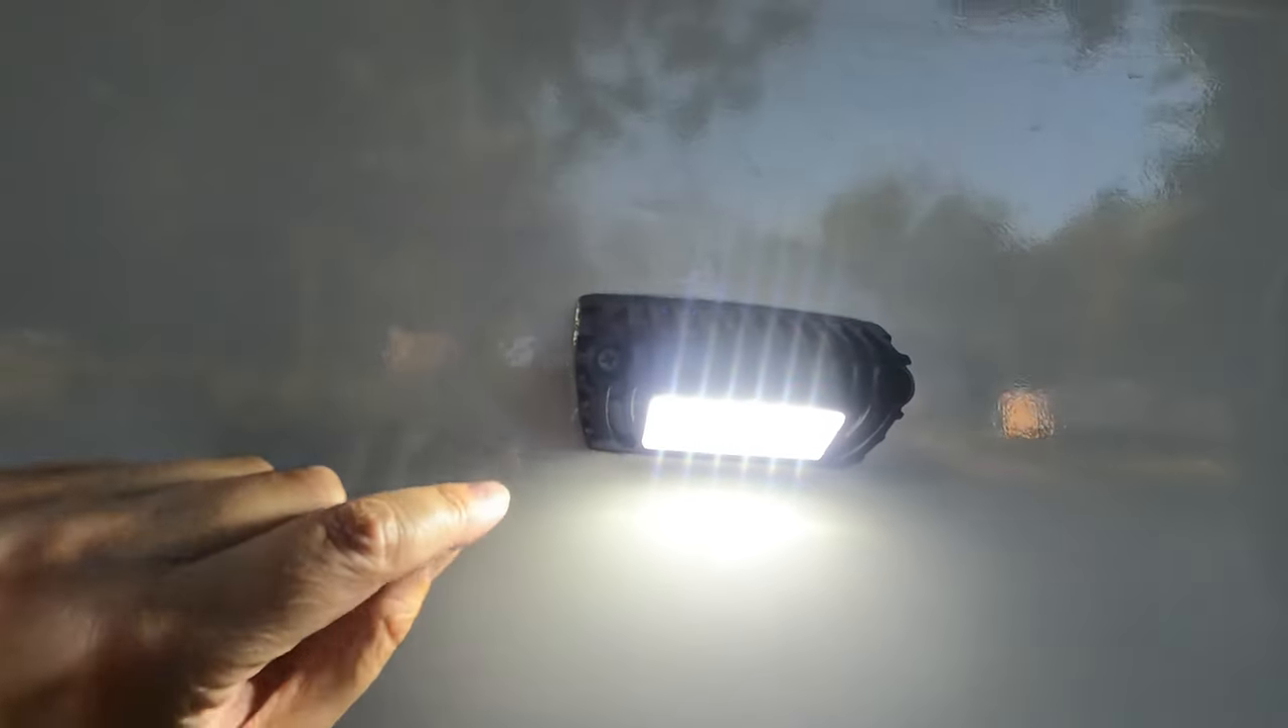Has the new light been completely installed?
Yes.